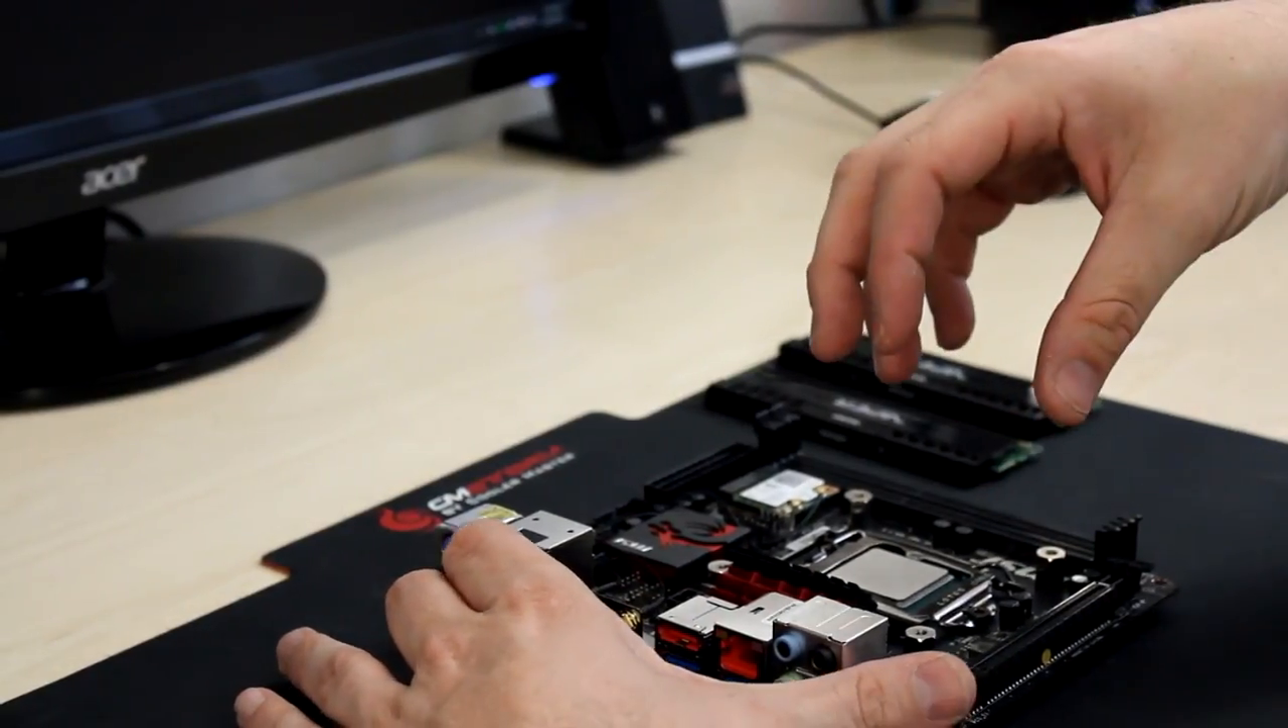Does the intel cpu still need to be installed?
No.